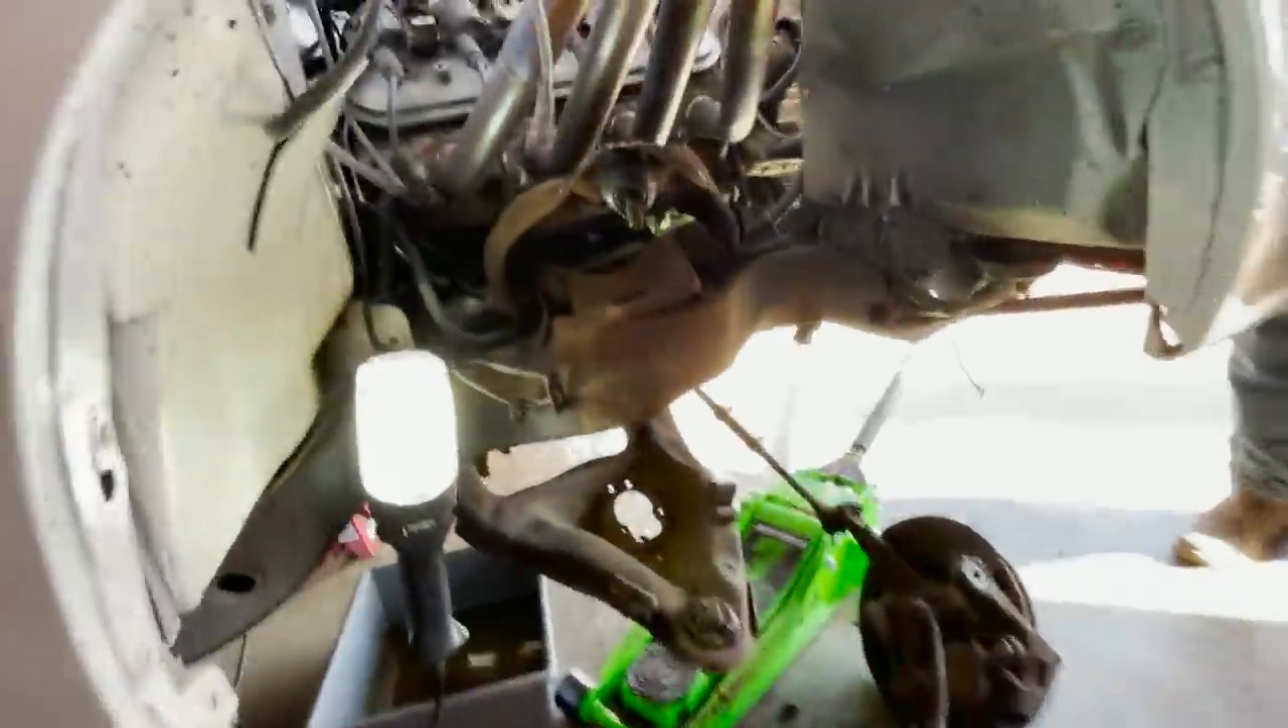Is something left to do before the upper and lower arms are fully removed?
Yes.